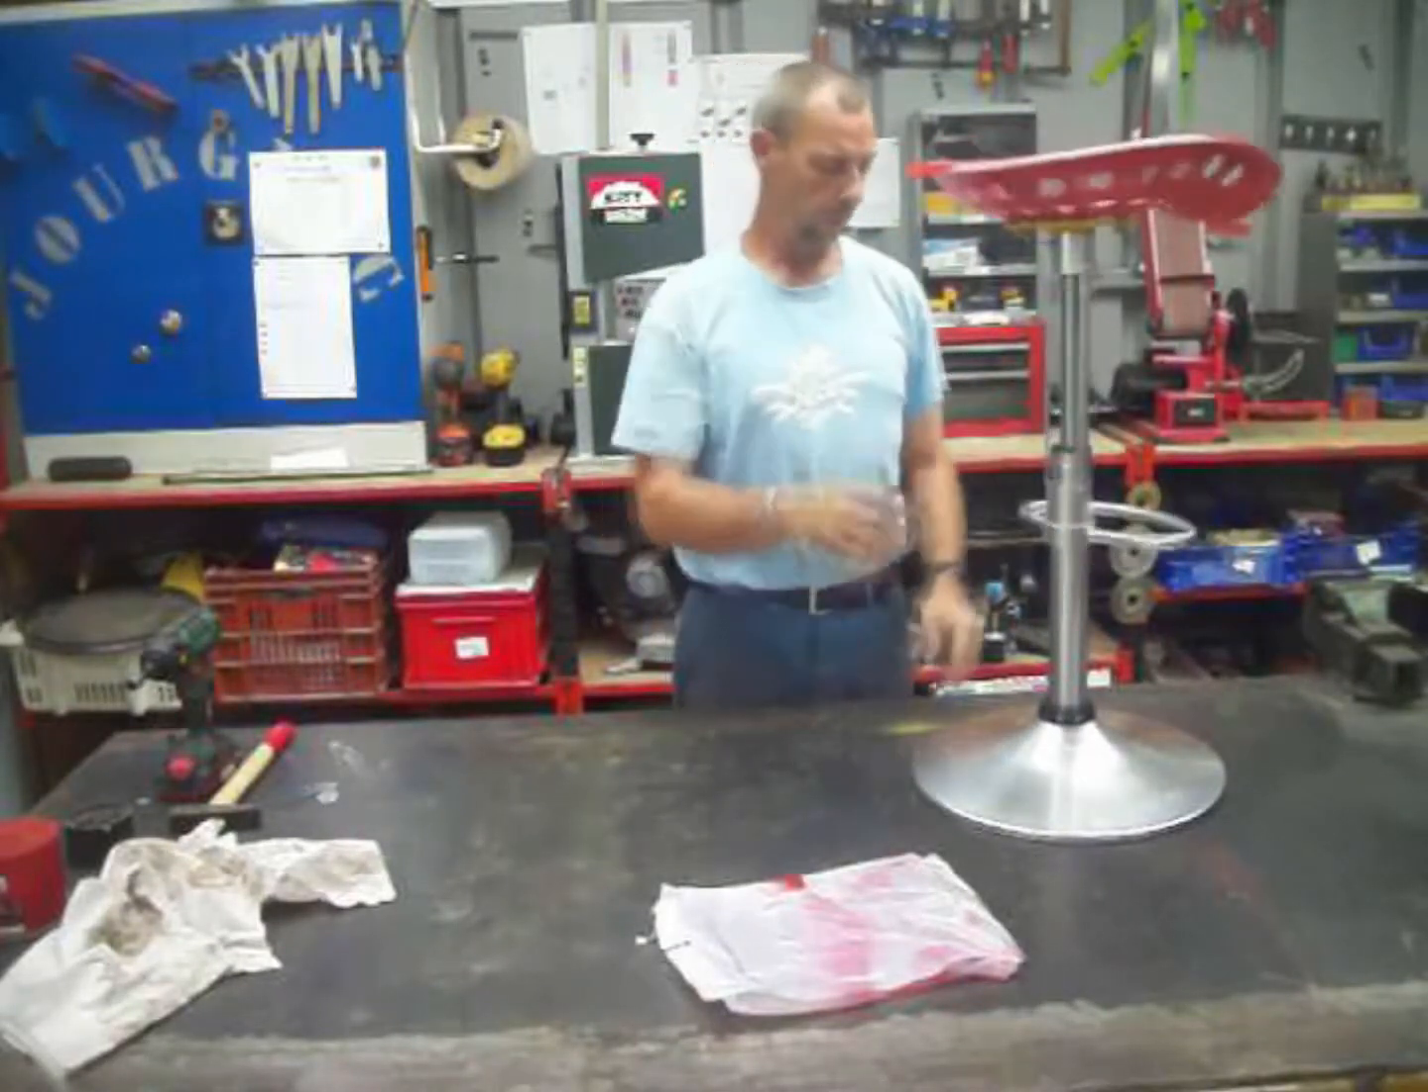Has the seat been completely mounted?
Yes.